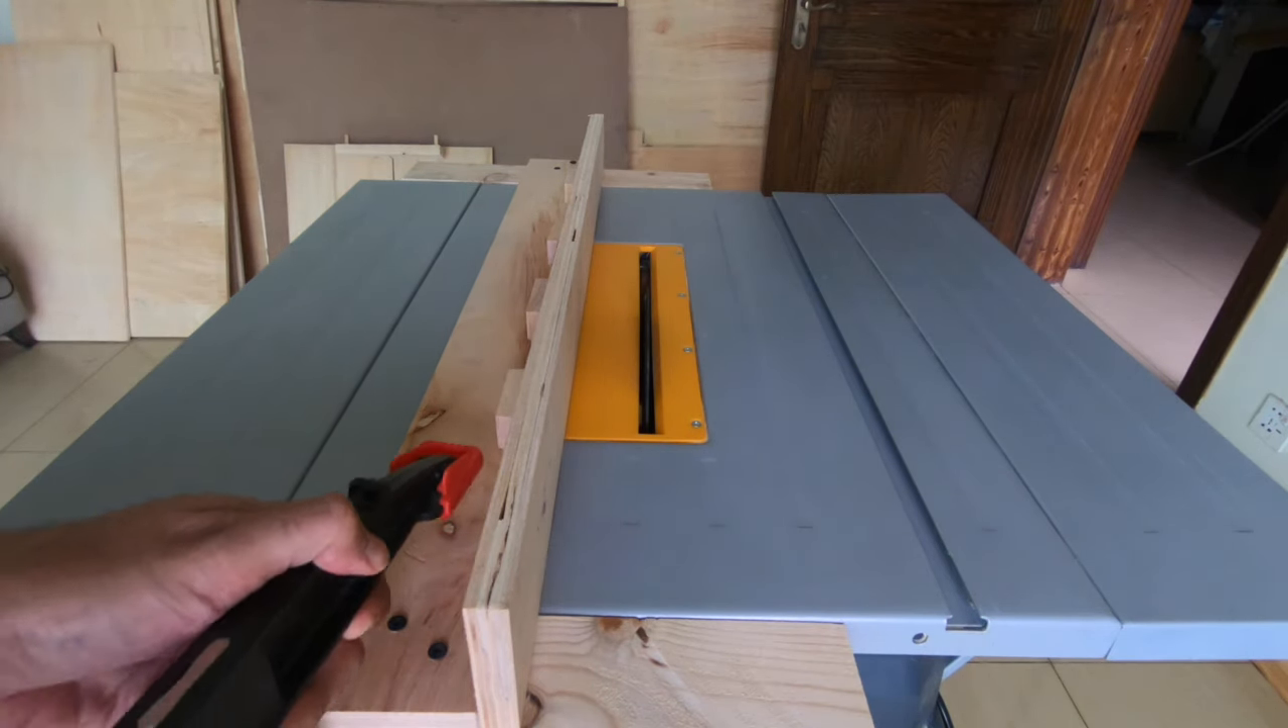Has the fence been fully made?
Yes.